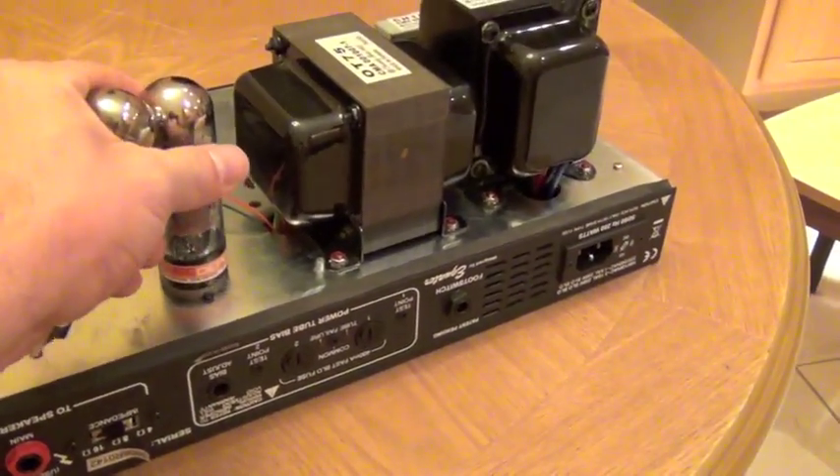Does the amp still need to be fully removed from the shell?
No.